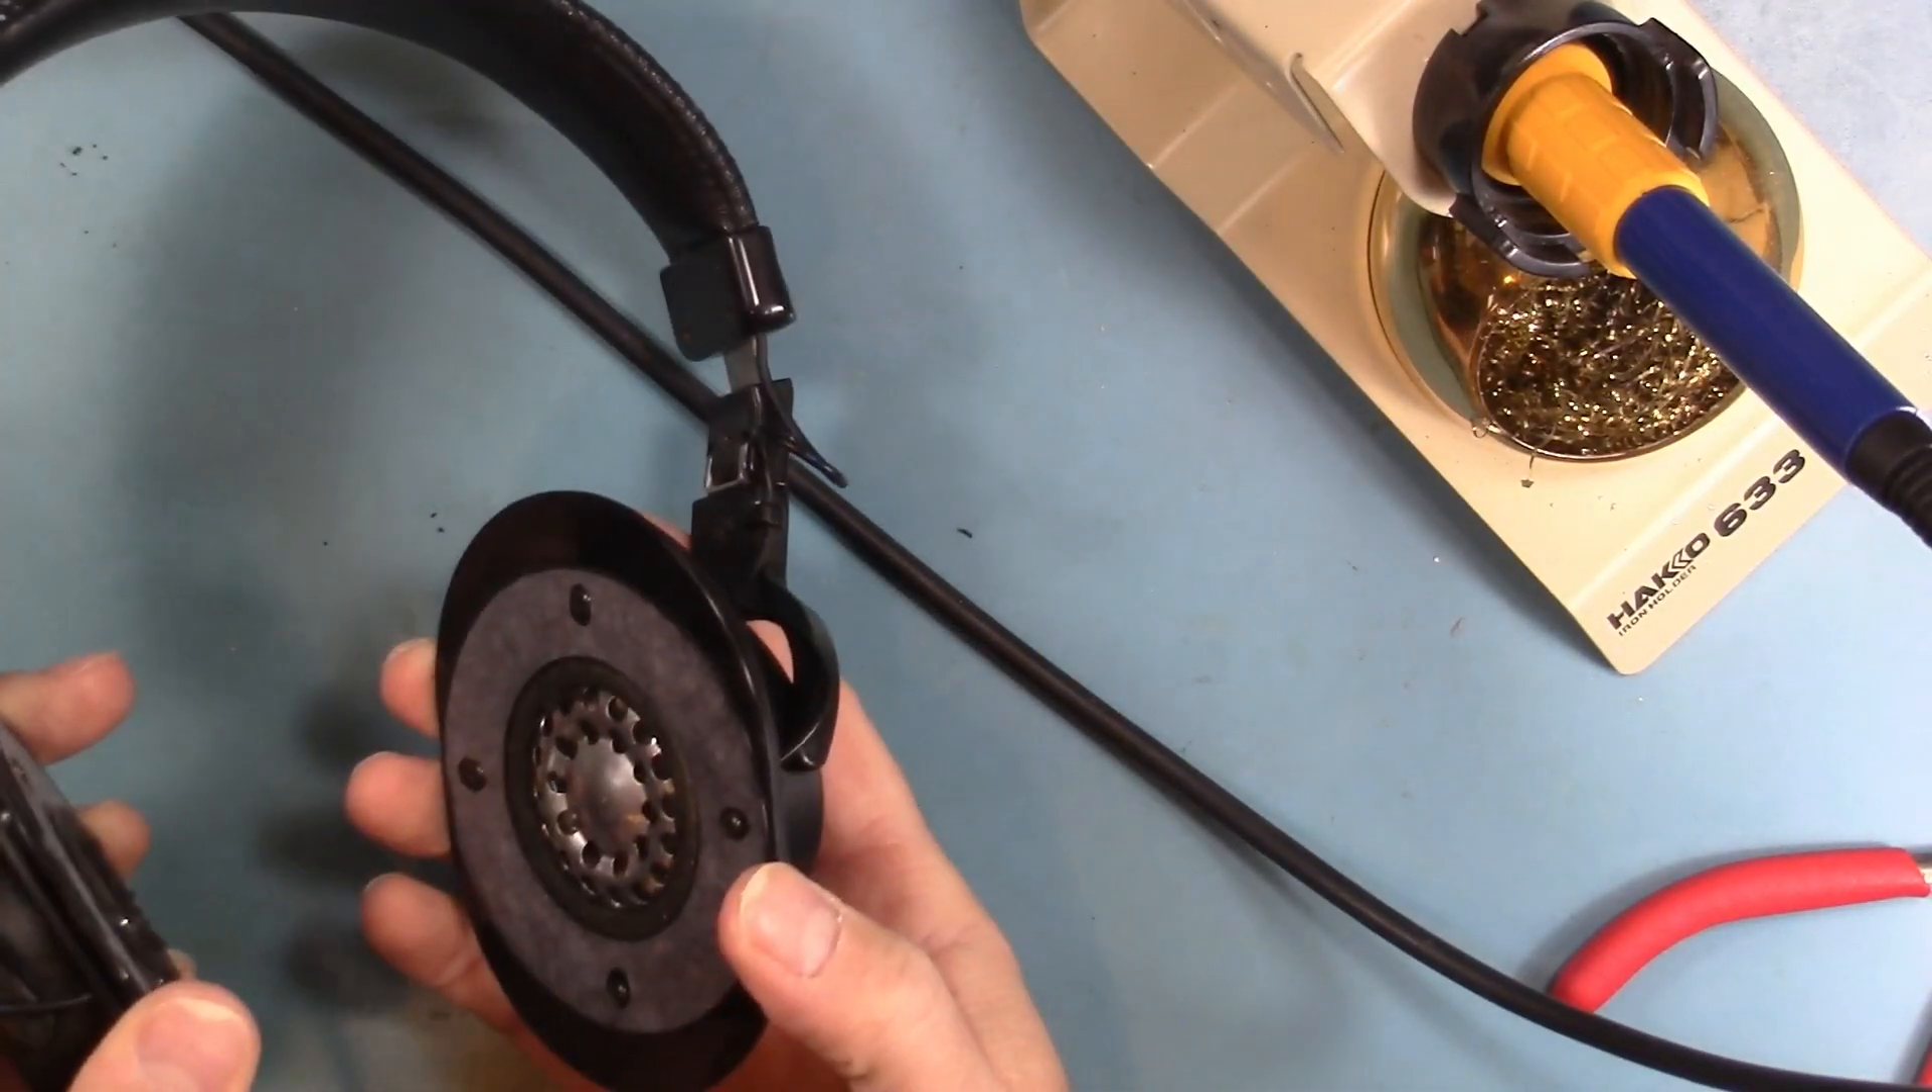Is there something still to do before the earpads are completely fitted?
Yes.